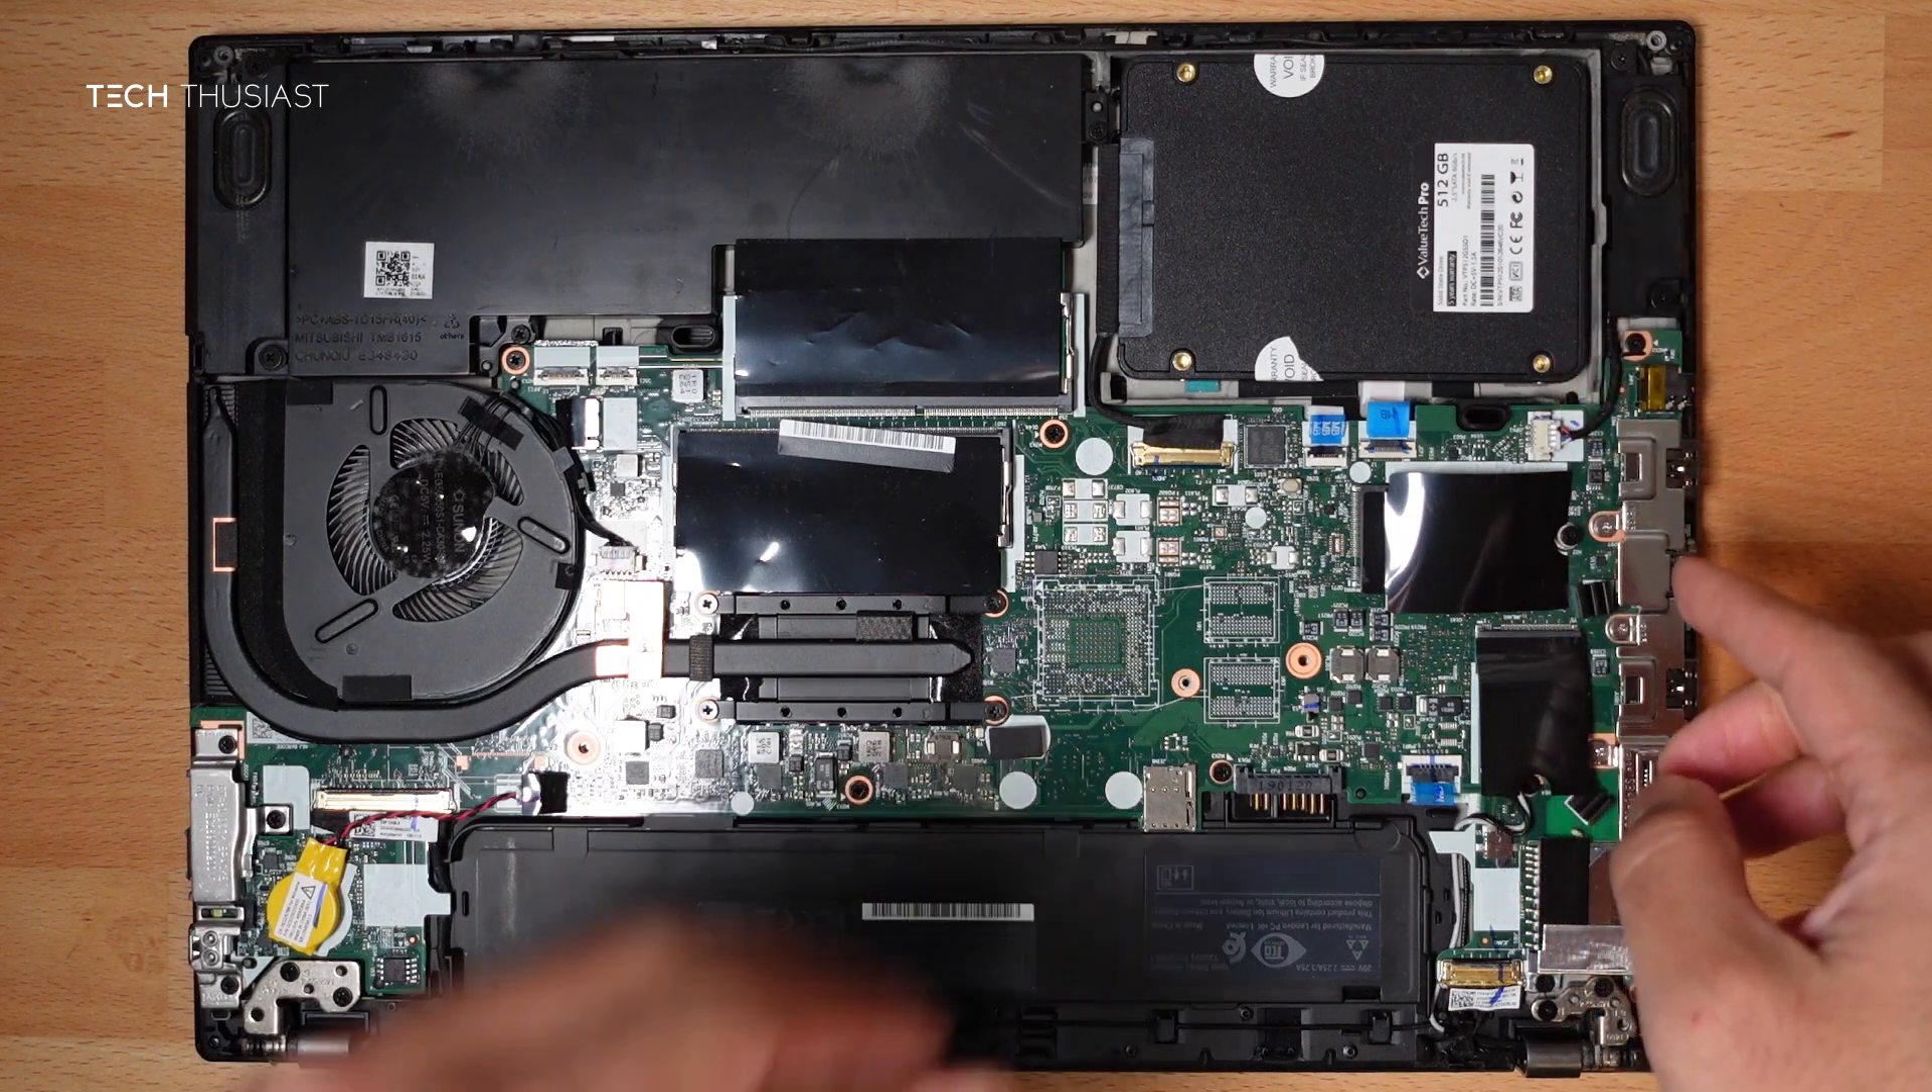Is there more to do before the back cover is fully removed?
No.